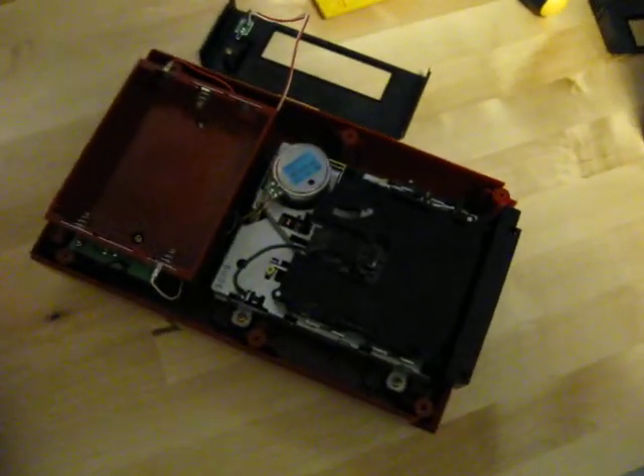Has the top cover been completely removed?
Yes.